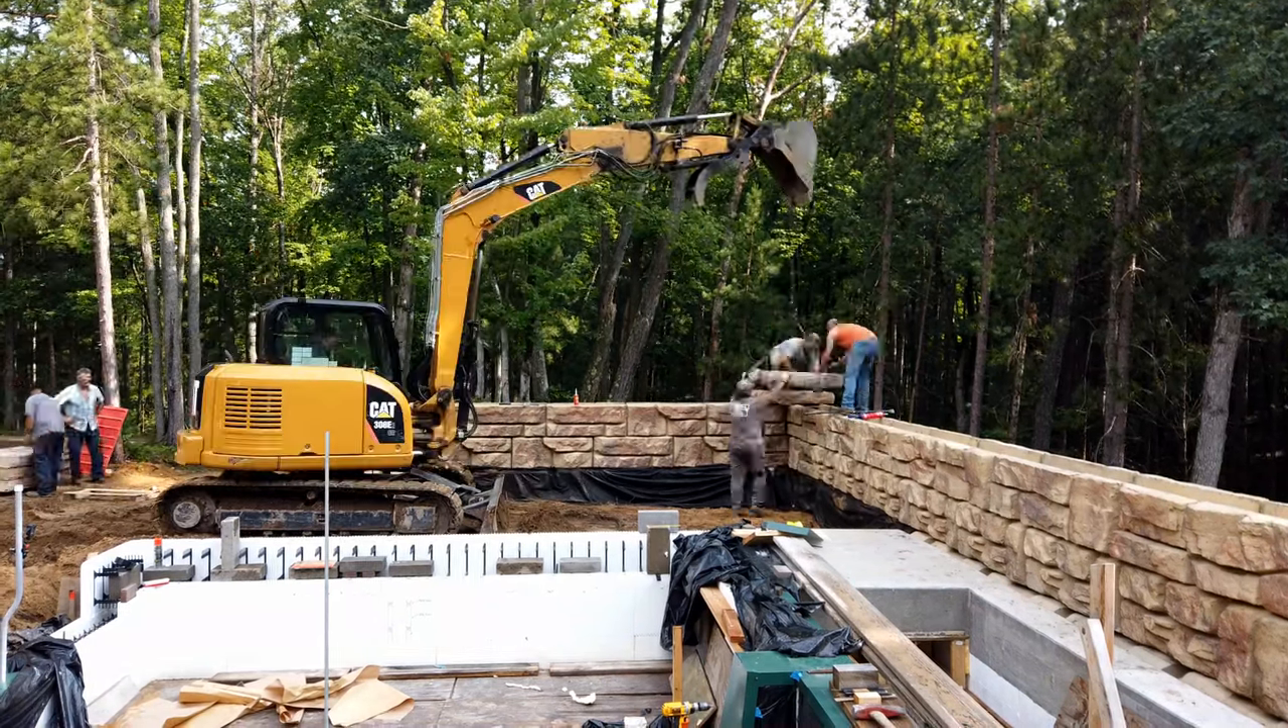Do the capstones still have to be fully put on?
Yes.